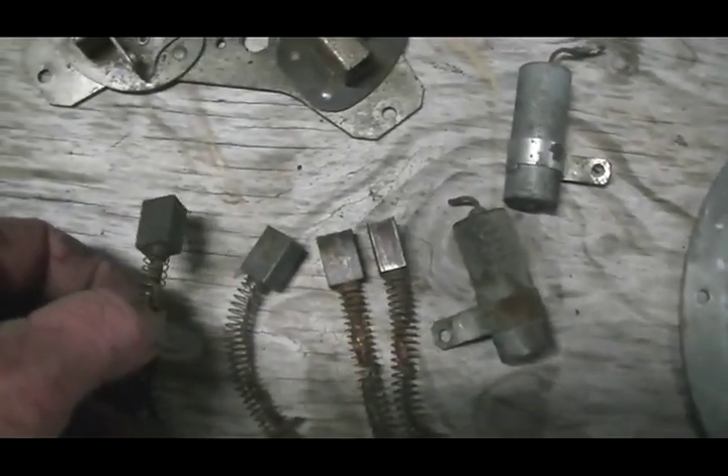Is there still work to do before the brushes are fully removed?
No.